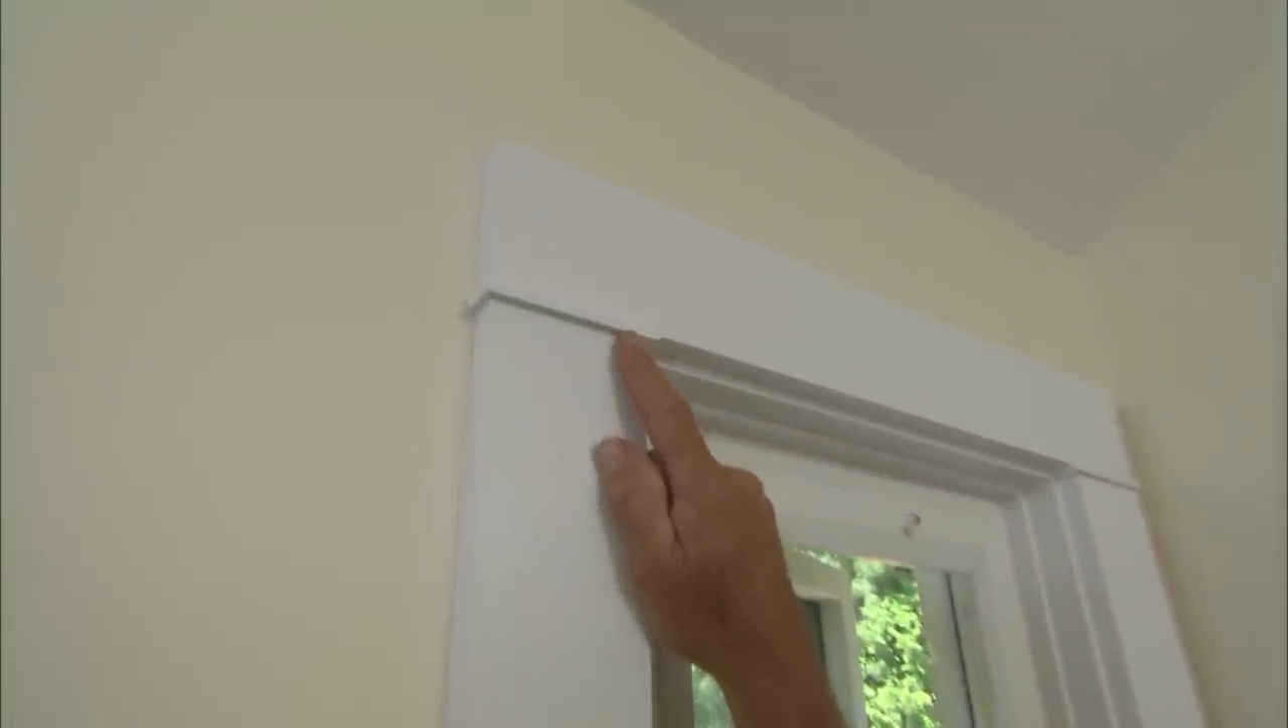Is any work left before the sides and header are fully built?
No.